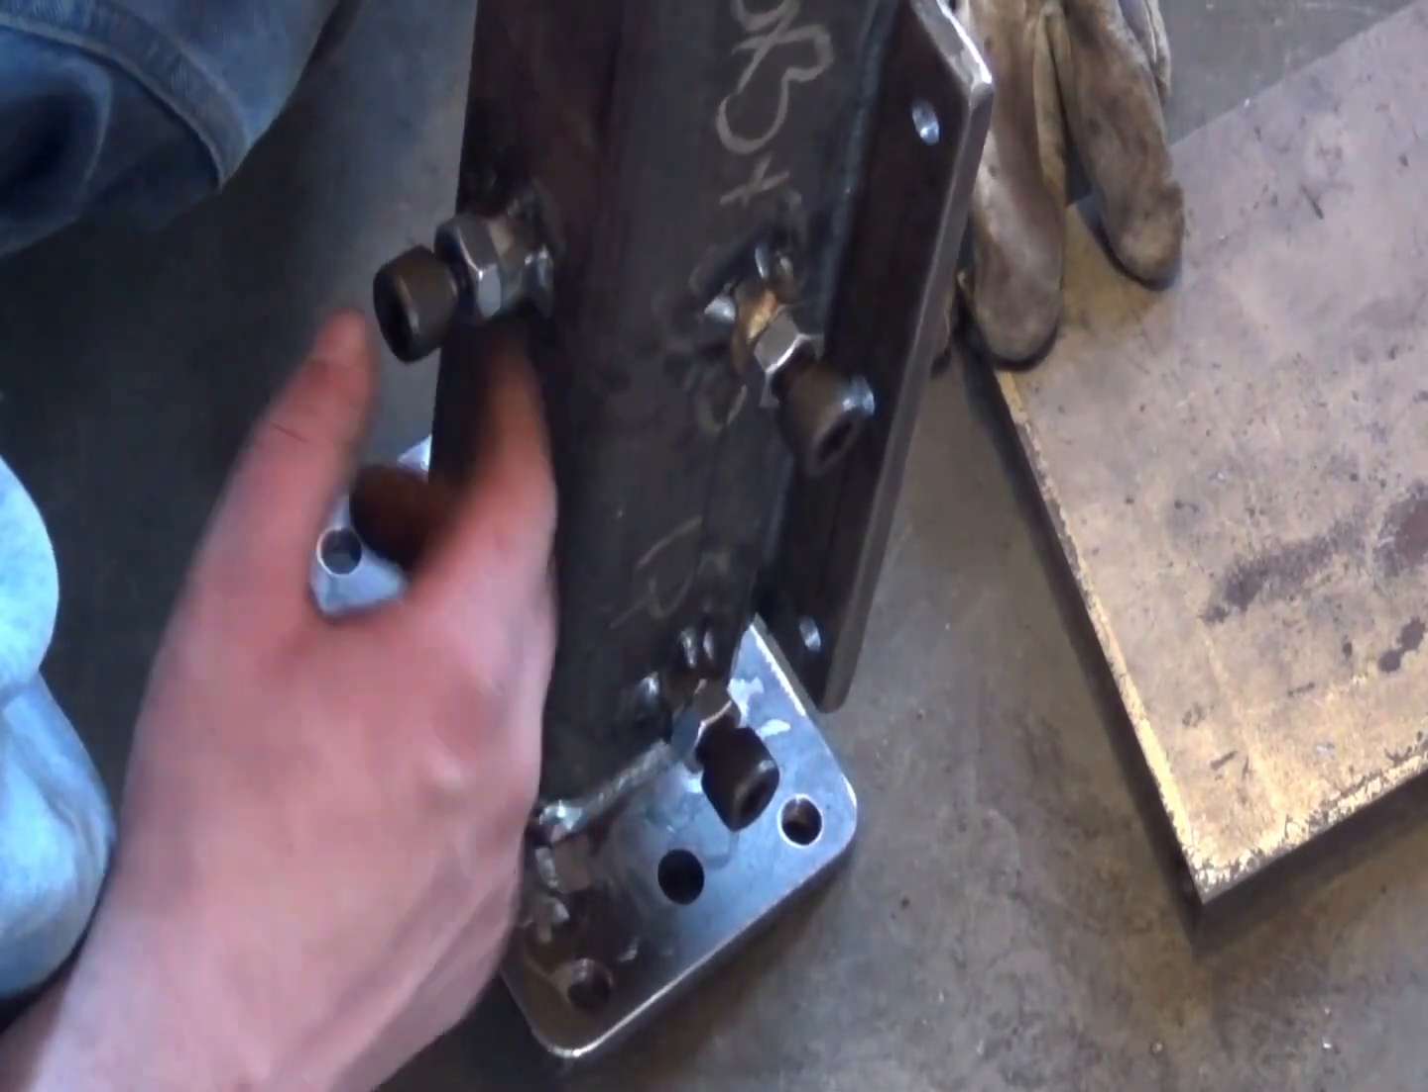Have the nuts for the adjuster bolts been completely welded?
Yes.